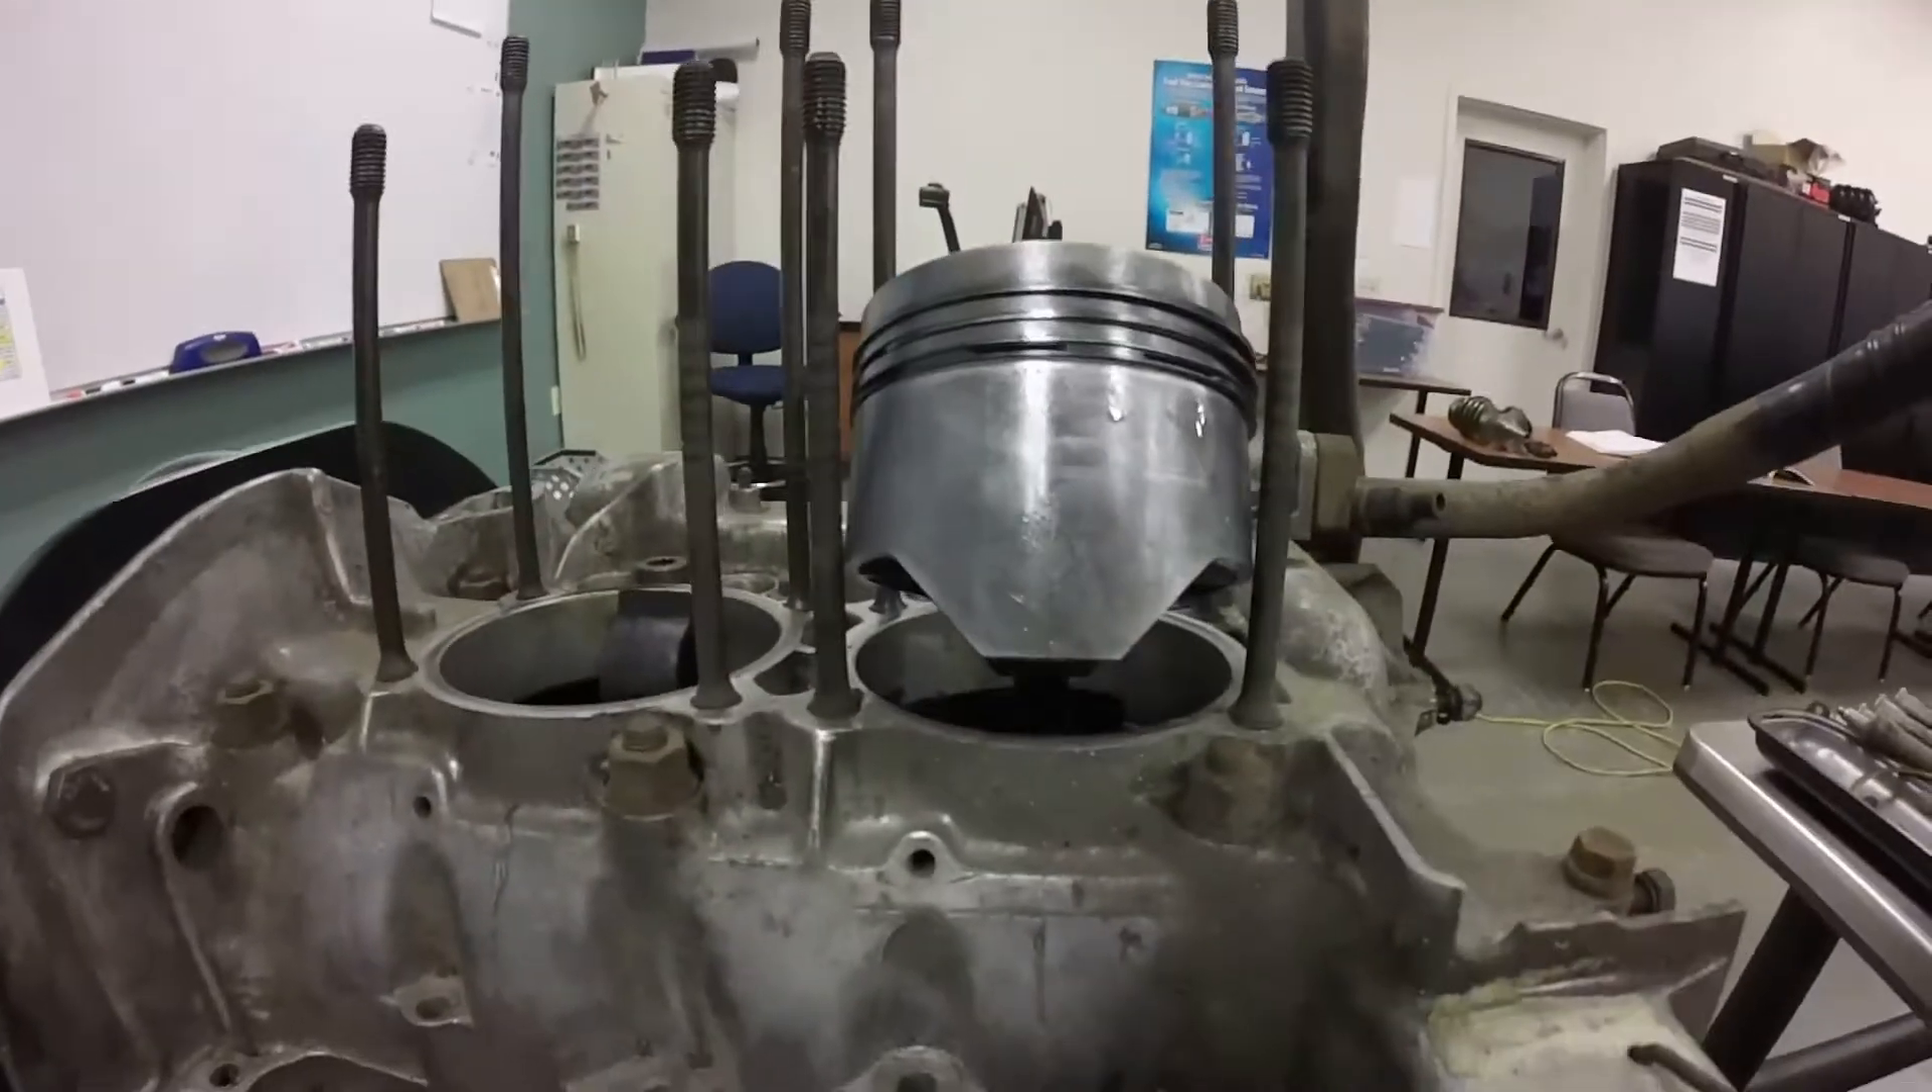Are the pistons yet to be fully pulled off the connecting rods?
Yes.